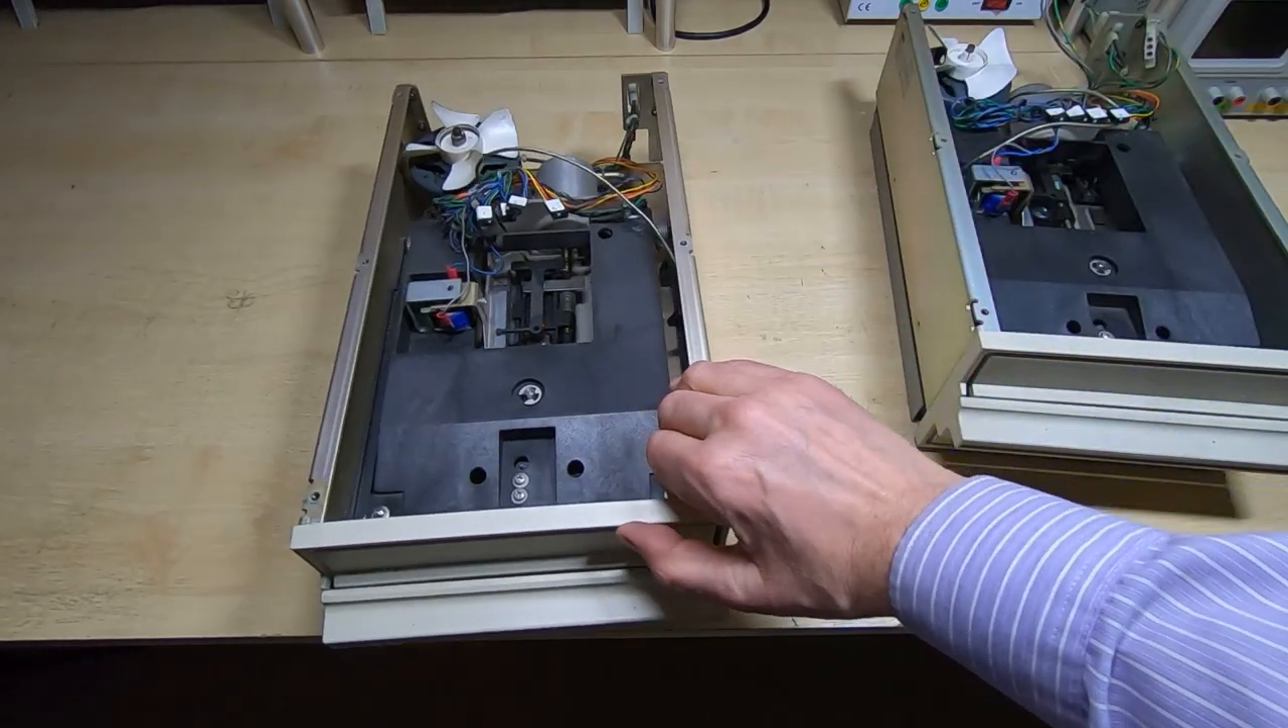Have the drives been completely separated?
Yes.